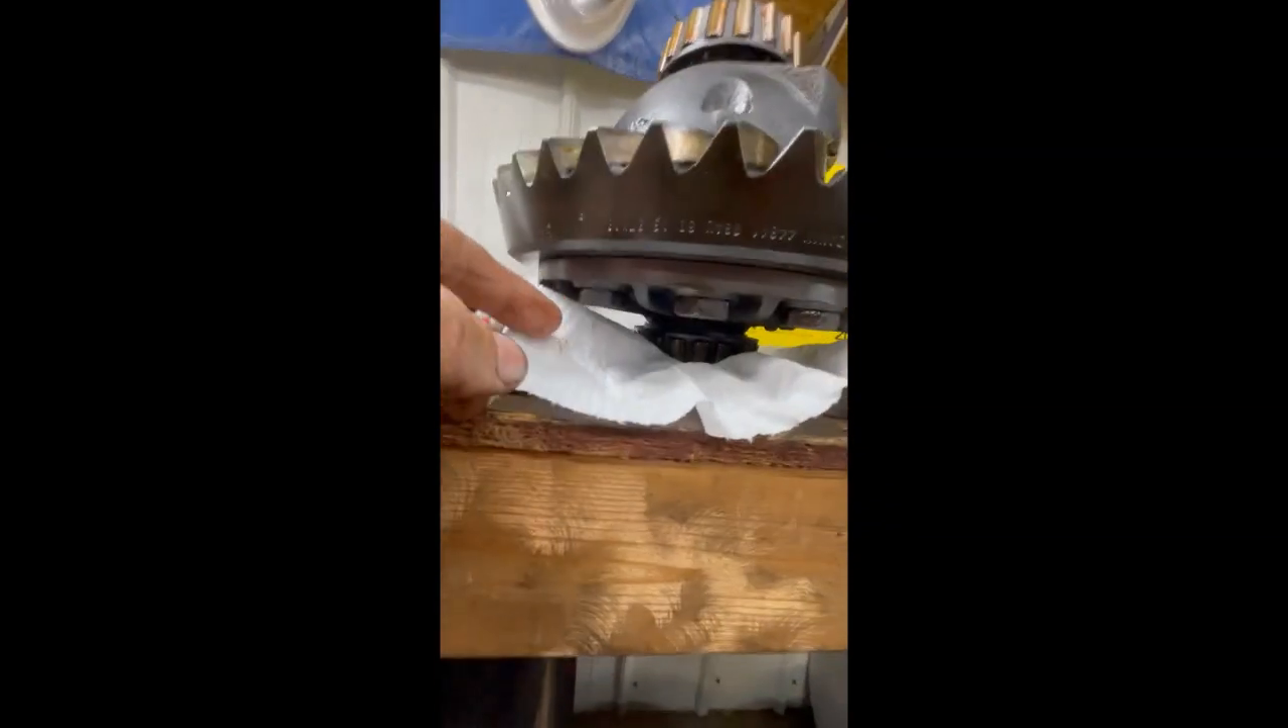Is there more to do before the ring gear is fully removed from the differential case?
Yes.